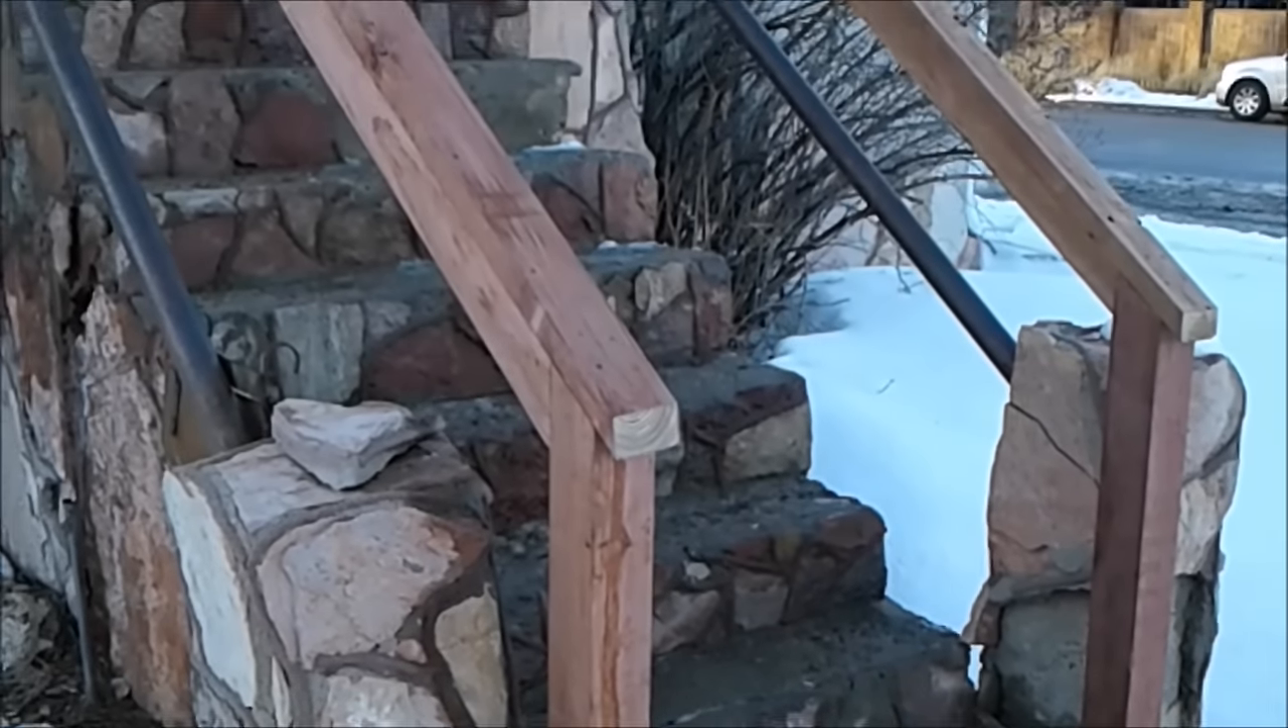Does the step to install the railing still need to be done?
No.